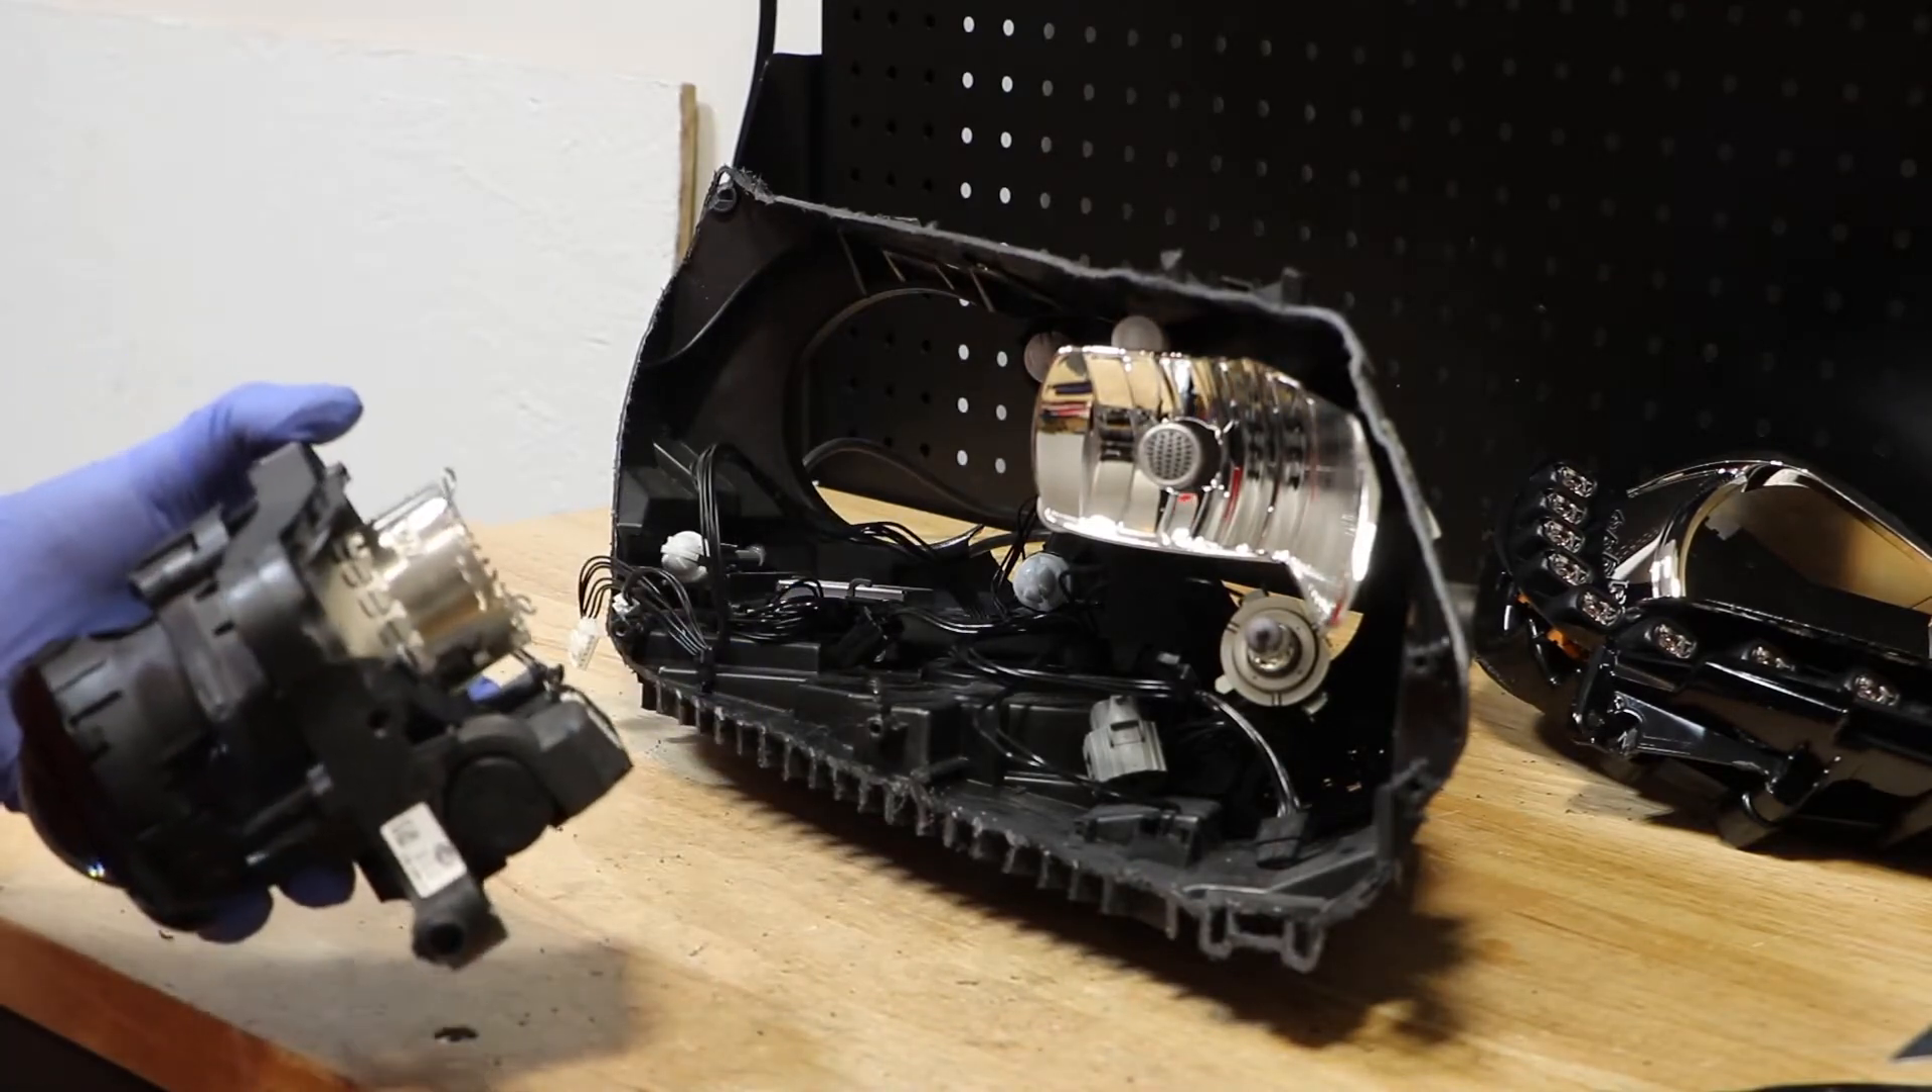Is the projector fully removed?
Yes.